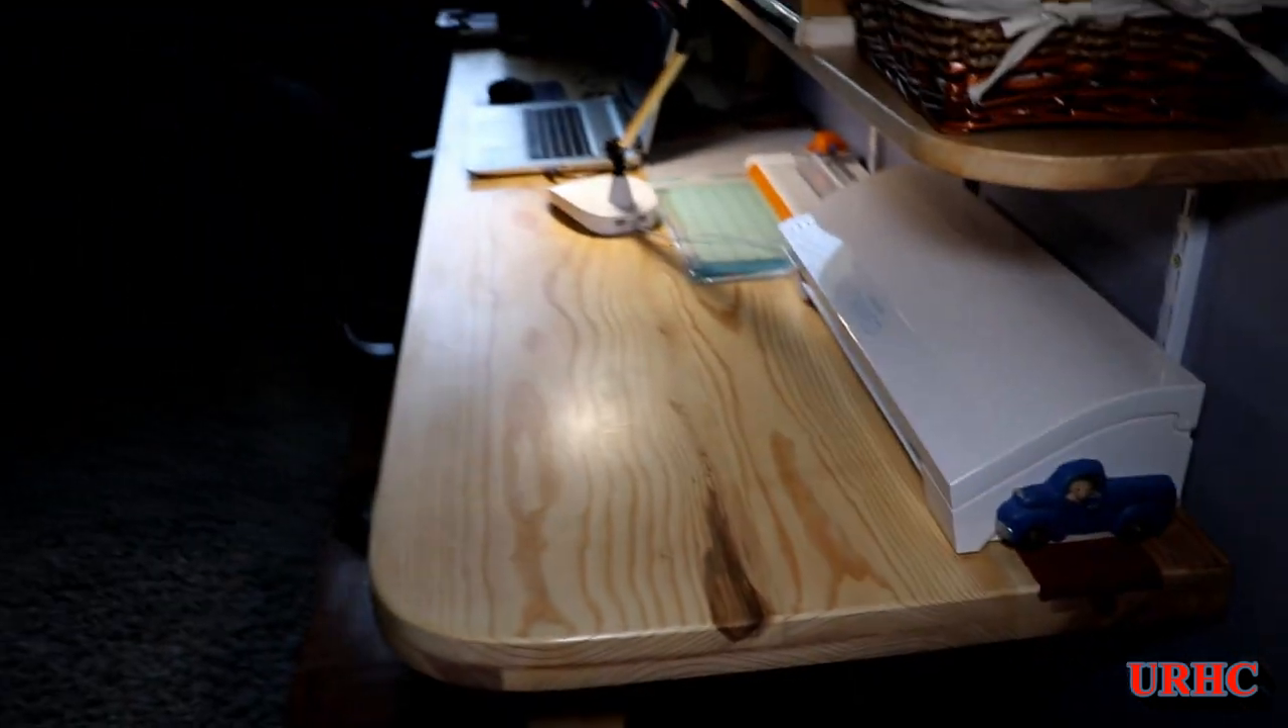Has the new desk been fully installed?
Yes.